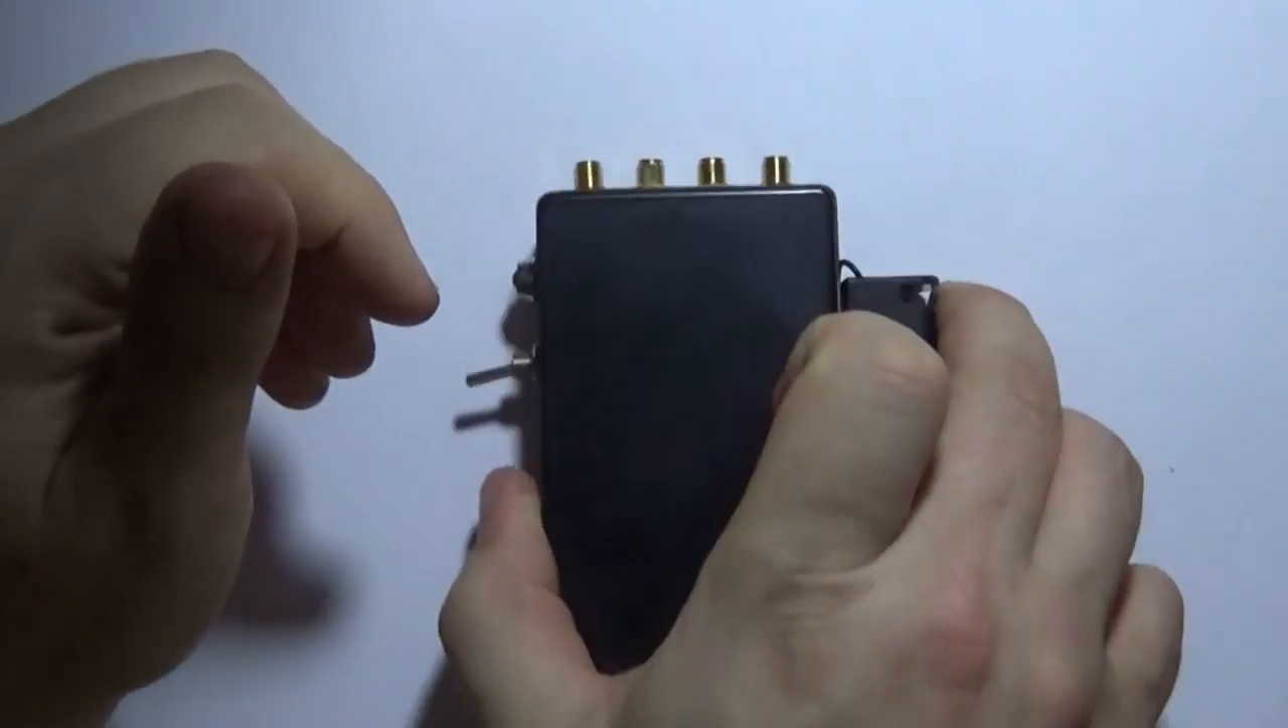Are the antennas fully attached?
No.